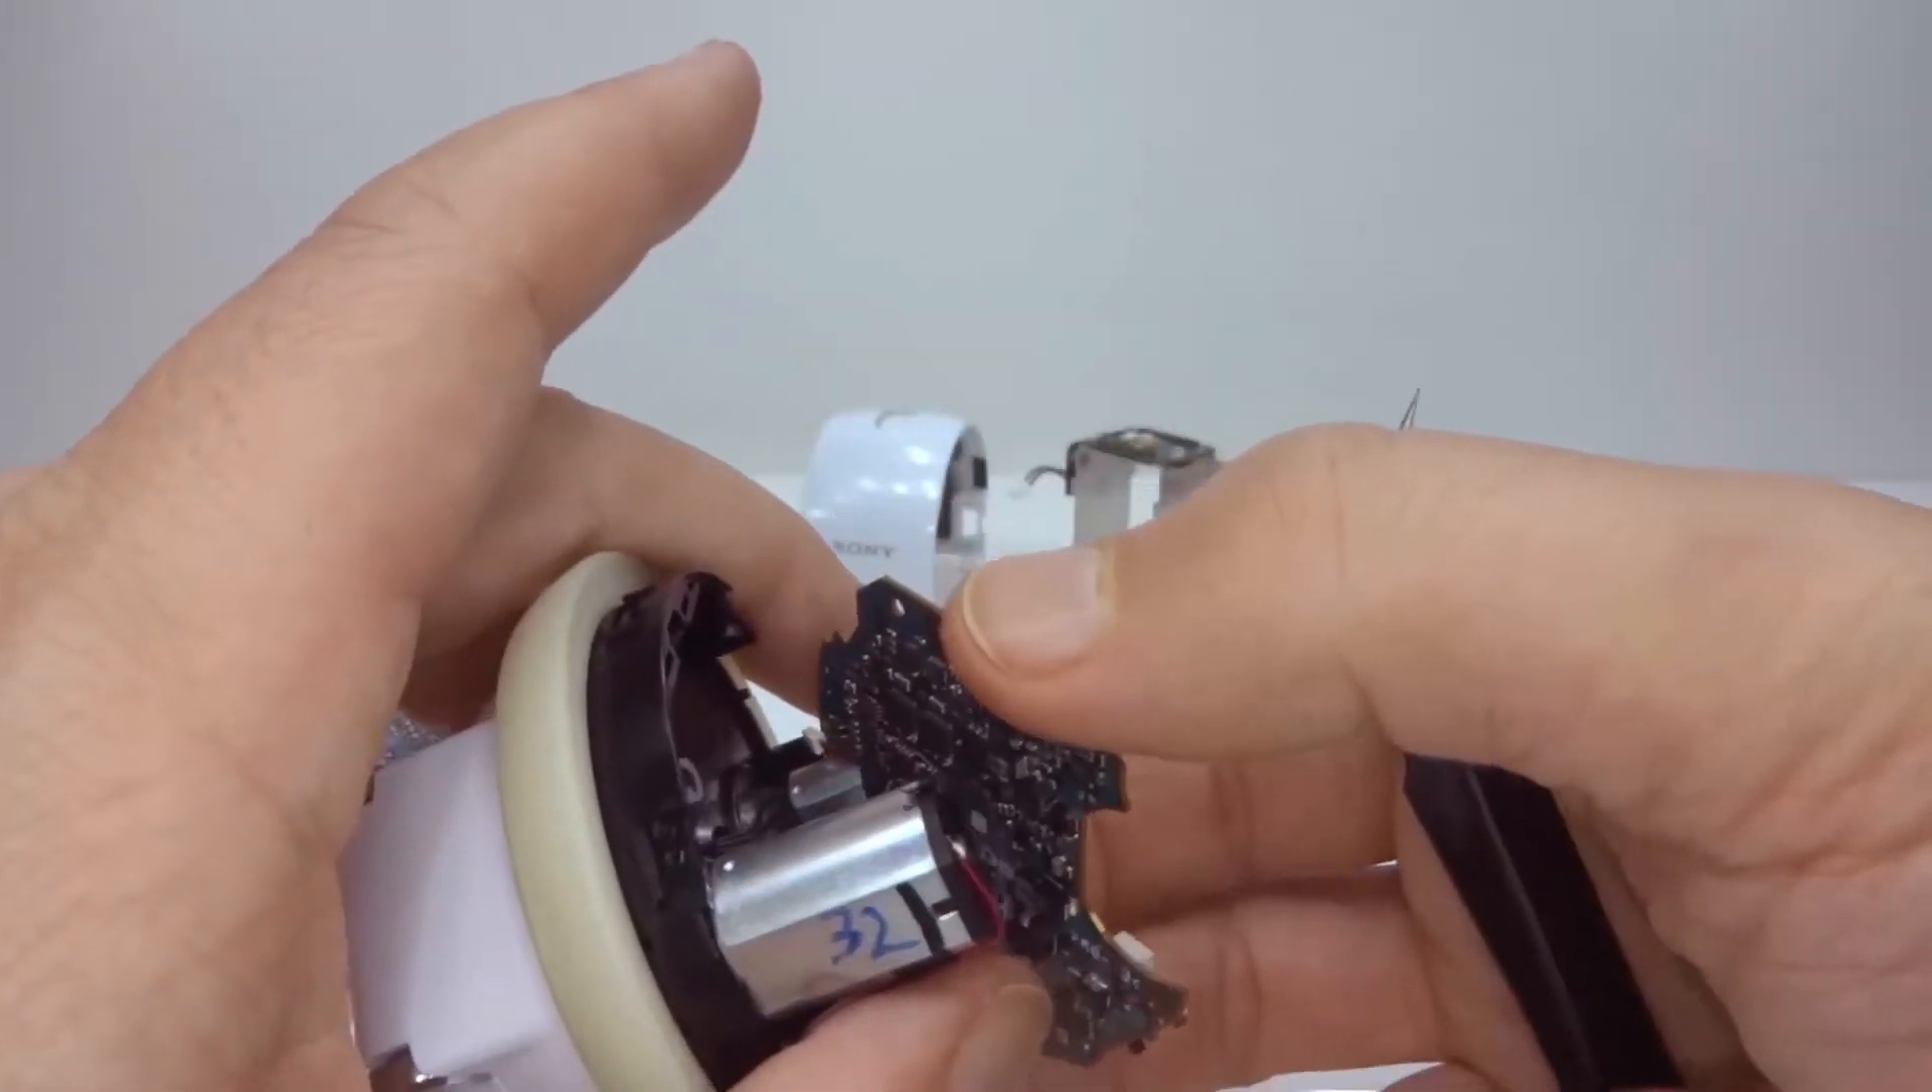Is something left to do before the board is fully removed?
Yes.